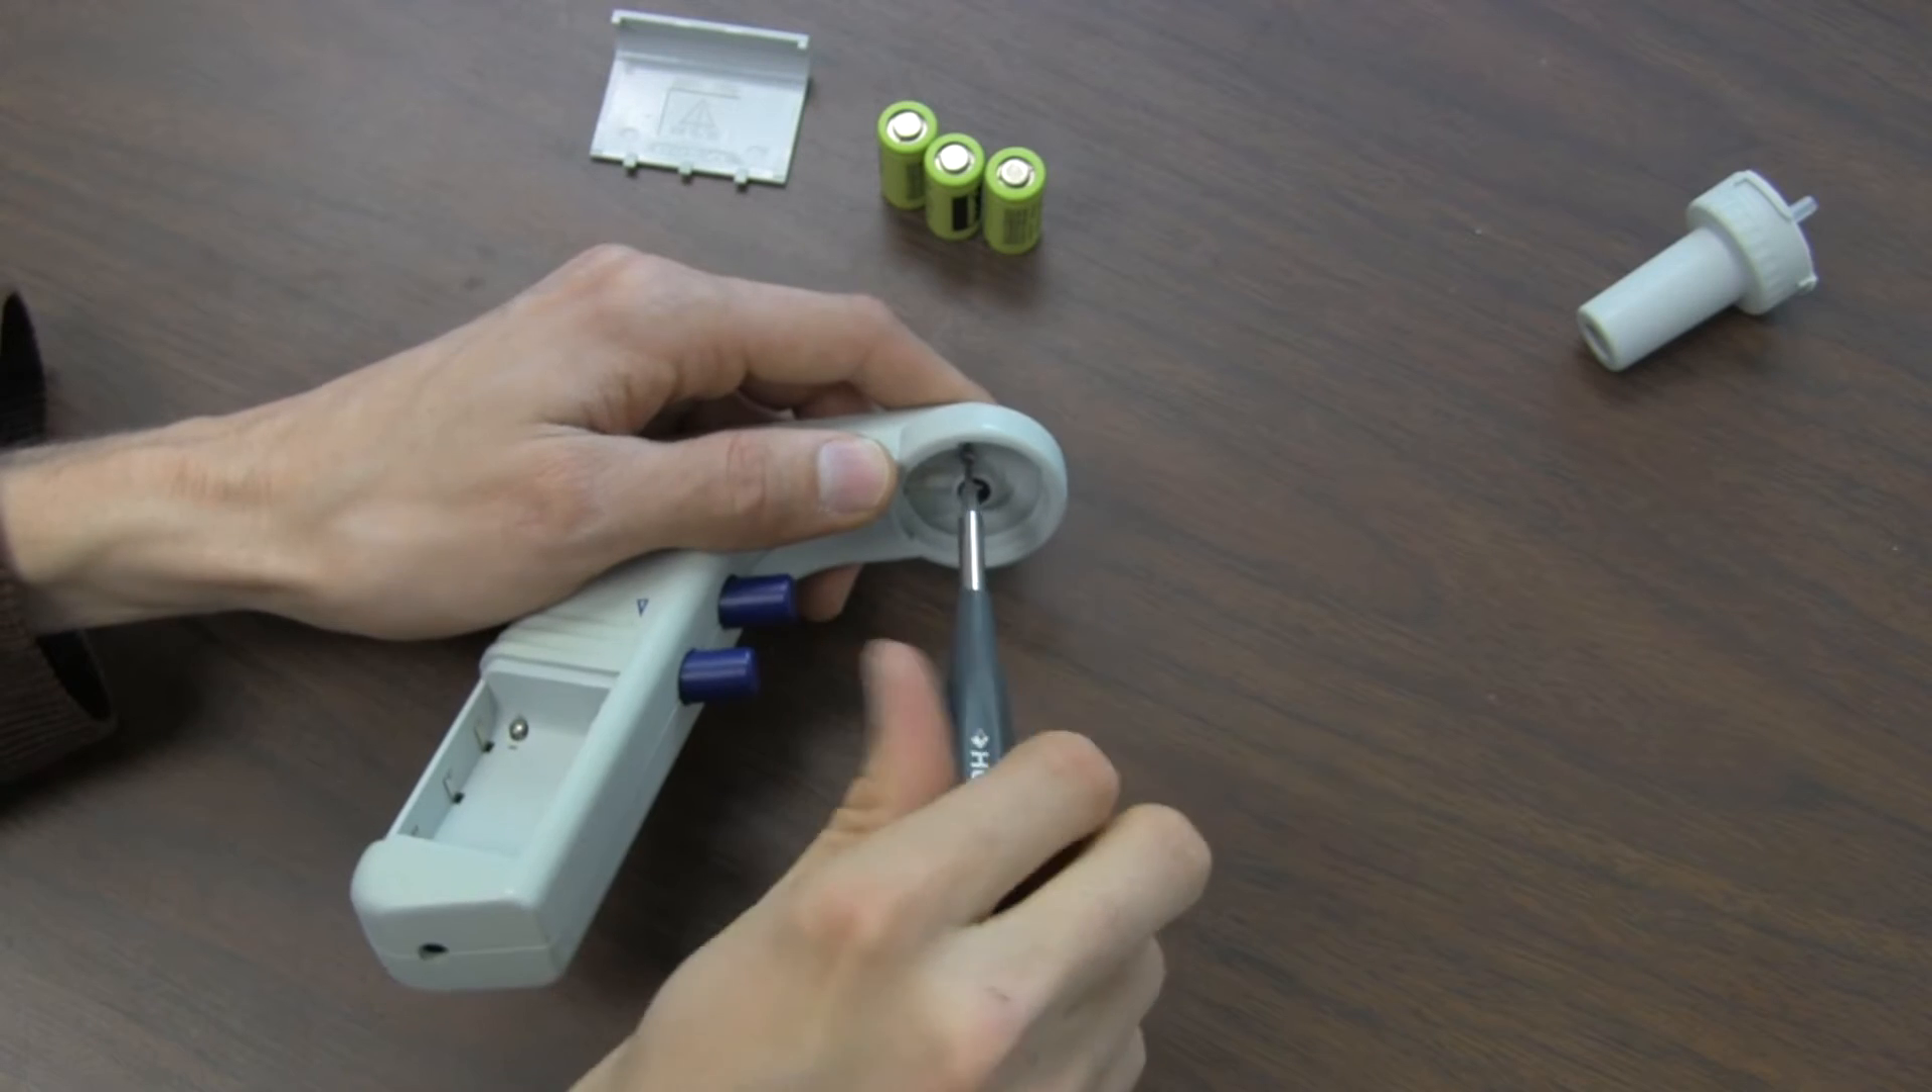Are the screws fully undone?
No.